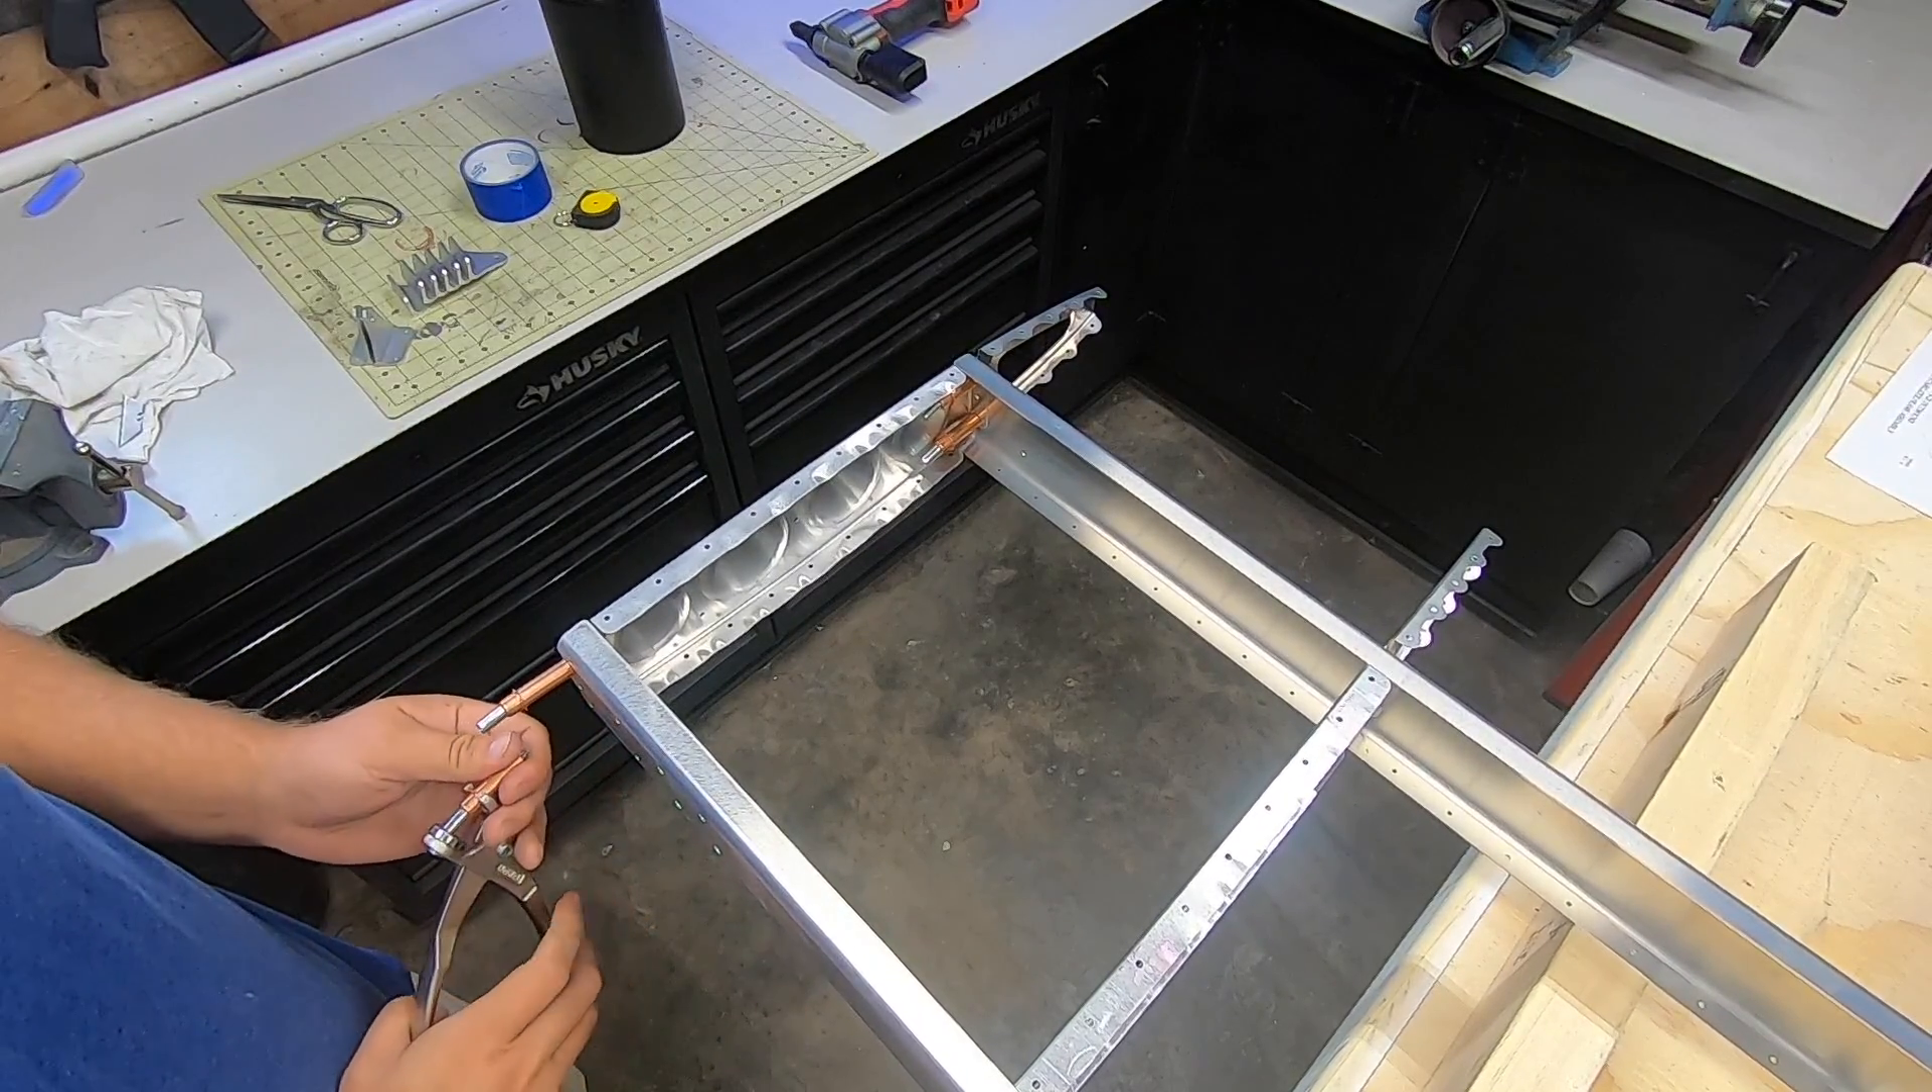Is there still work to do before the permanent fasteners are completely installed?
Yes.